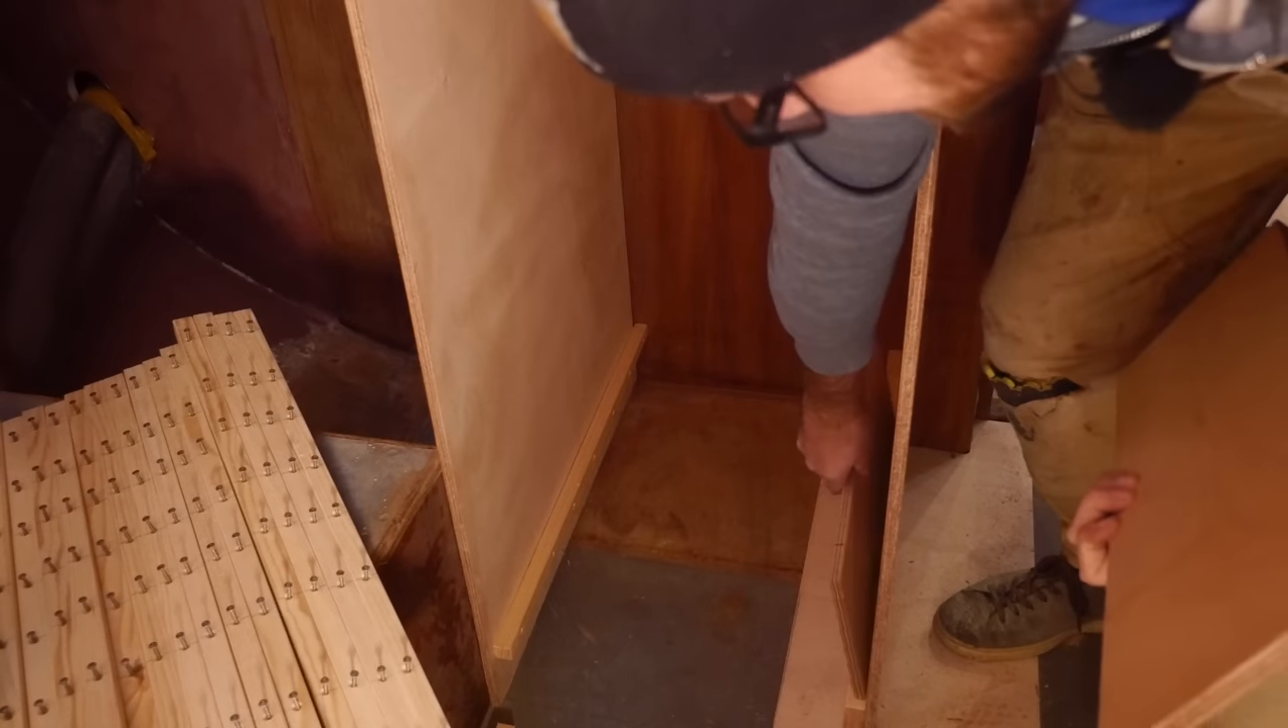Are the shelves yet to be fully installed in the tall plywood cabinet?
Yes.